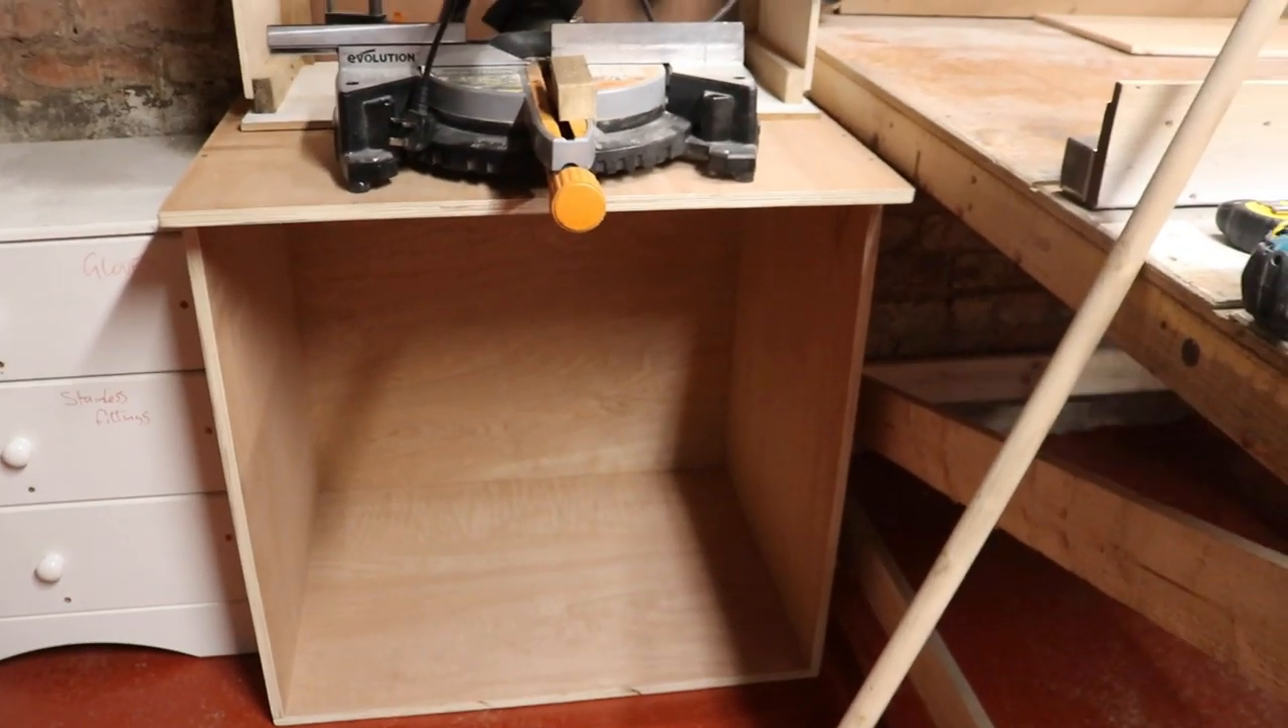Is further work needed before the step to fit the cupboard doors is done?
Yes.